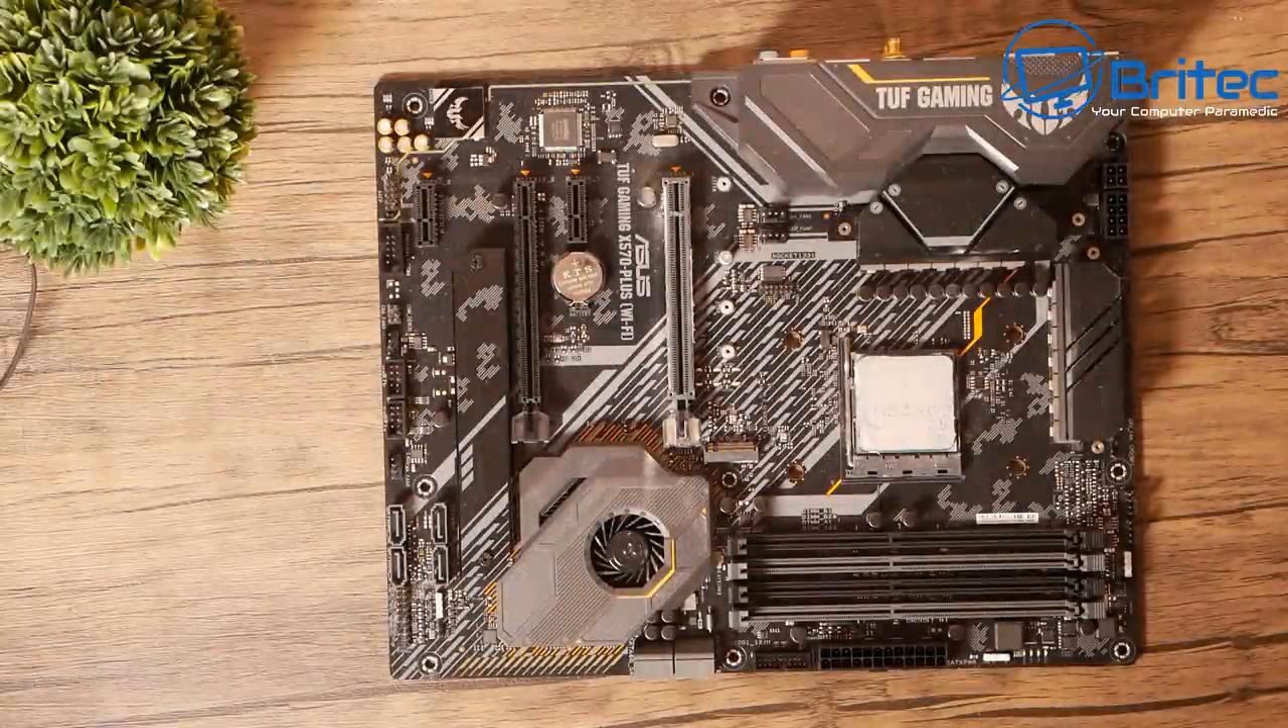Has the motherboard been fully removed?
Yes.